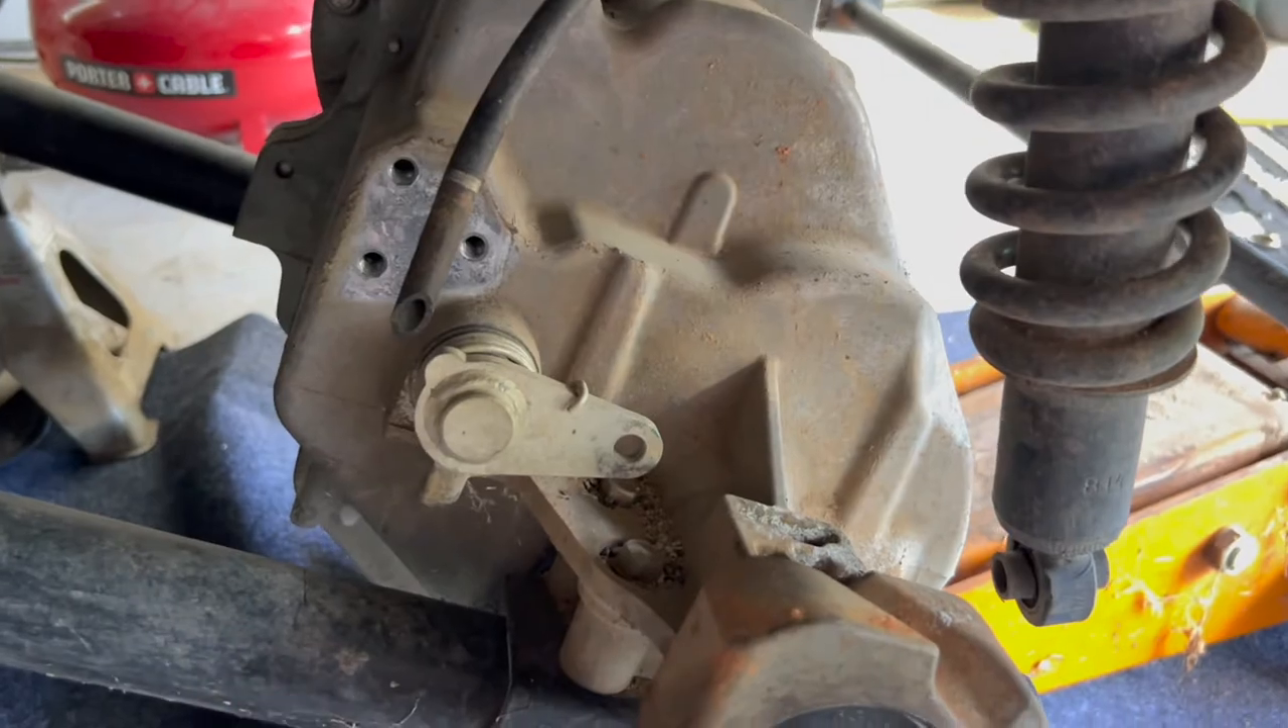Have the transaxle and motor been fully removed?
No.